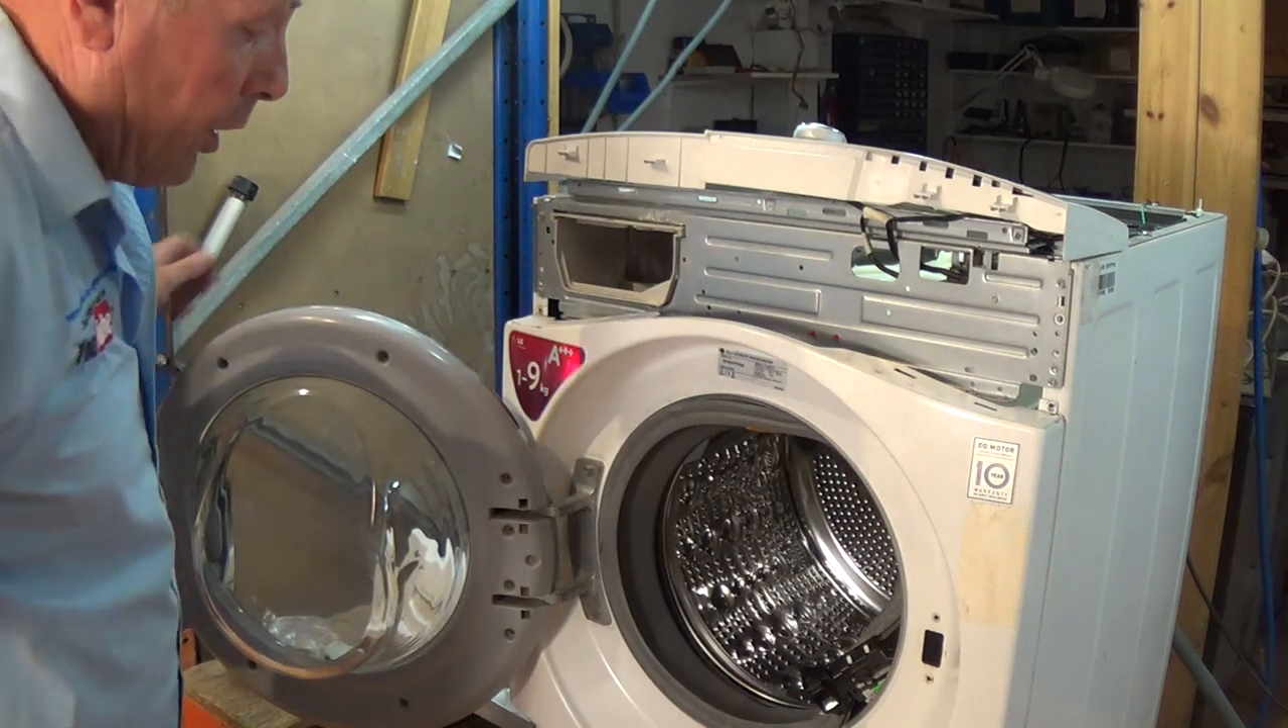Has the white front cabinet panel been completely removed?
No.